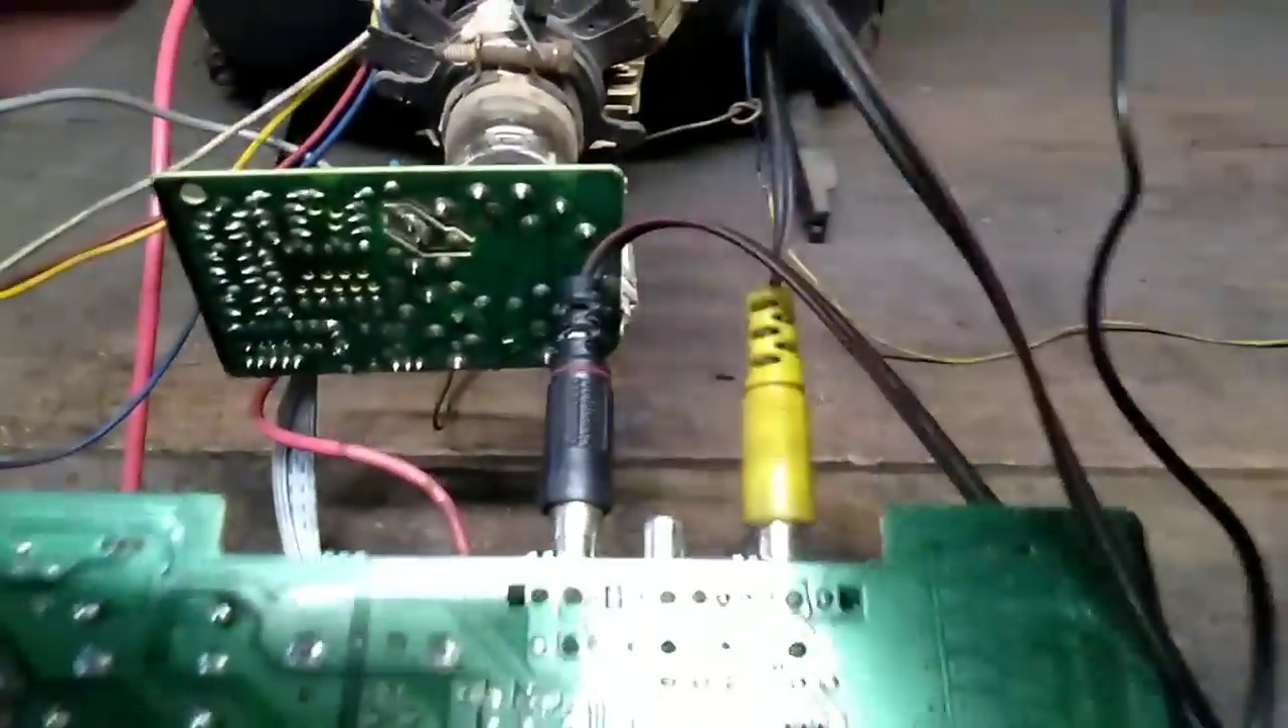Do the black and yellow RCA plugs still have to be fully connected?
No.